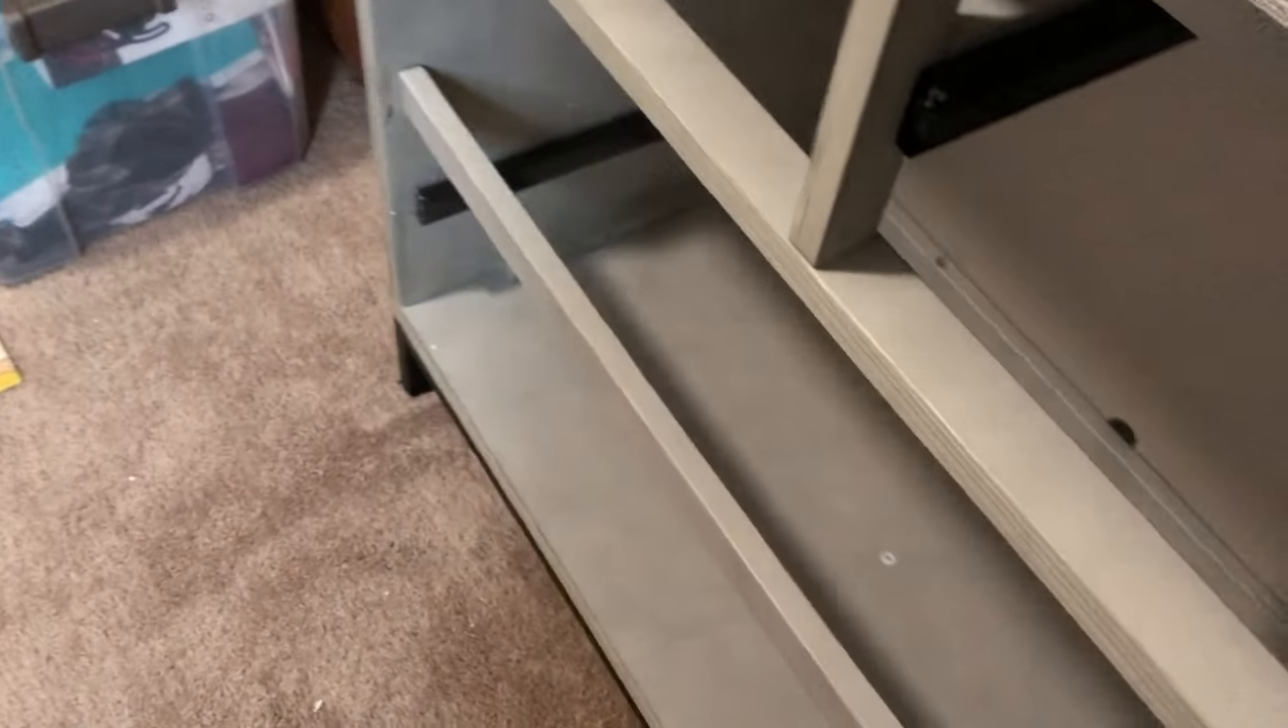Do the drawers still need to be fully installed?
Yes.